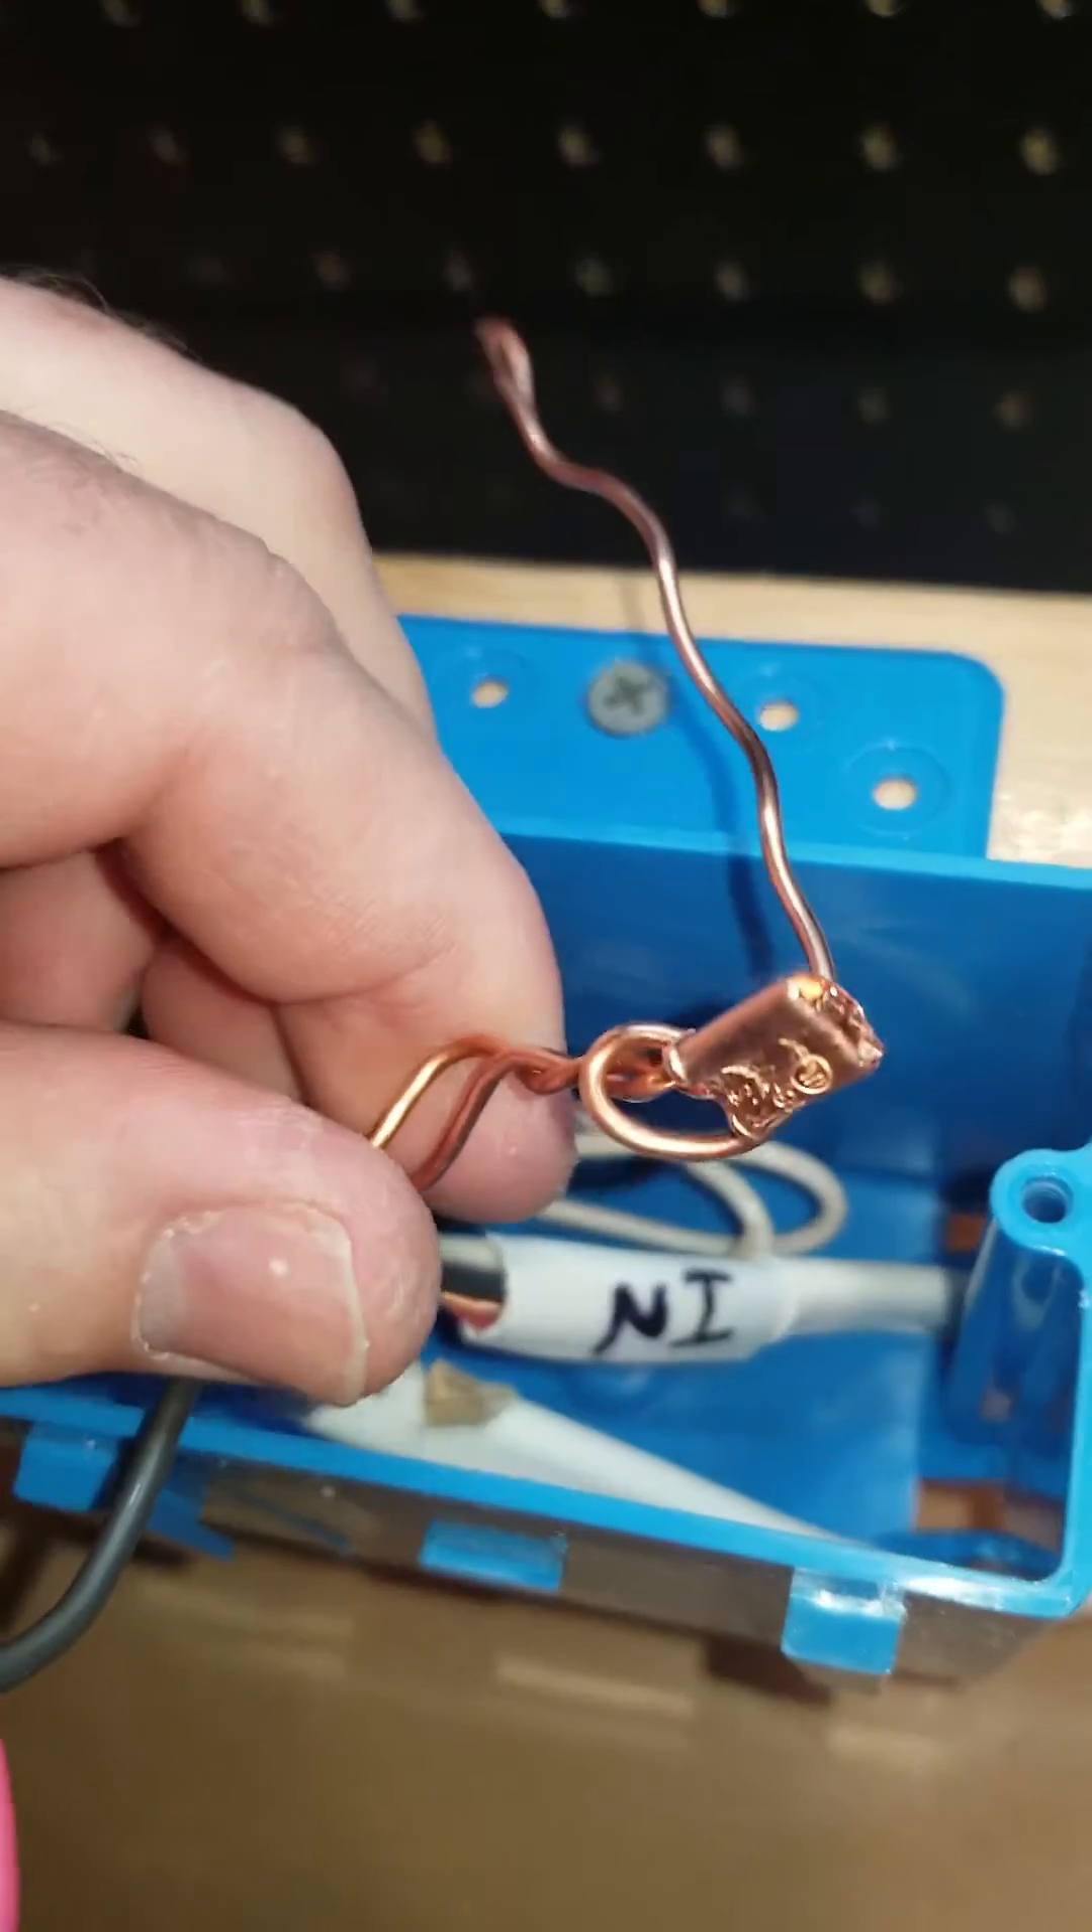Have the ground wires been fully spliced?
Yes.